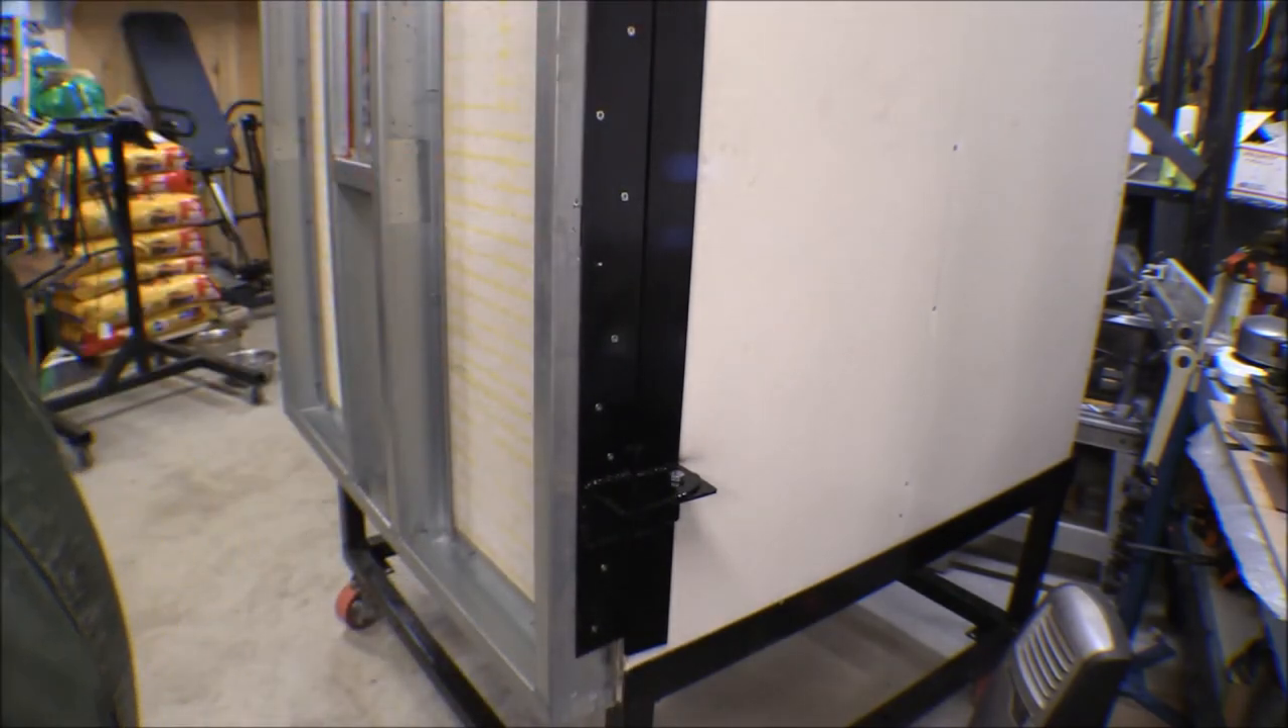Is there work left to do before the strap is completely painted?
No.